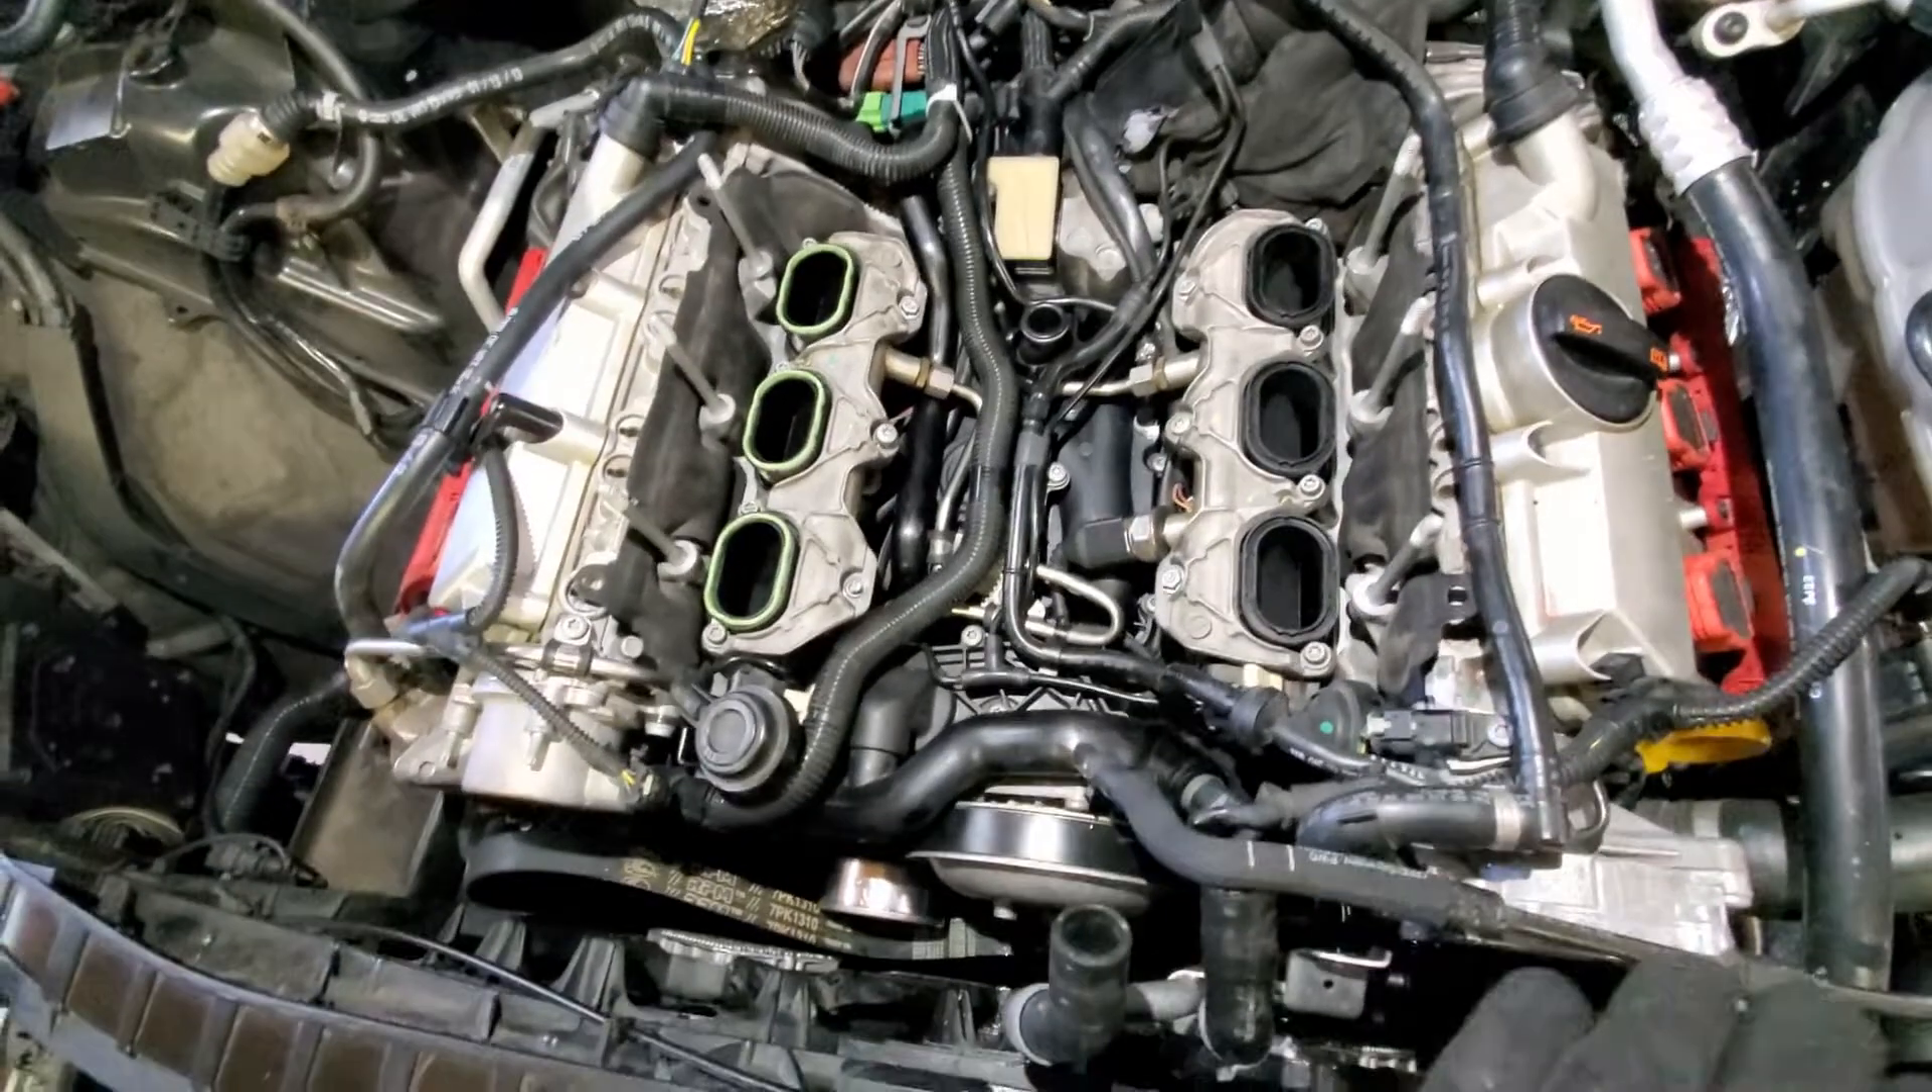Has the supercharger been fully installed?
No.